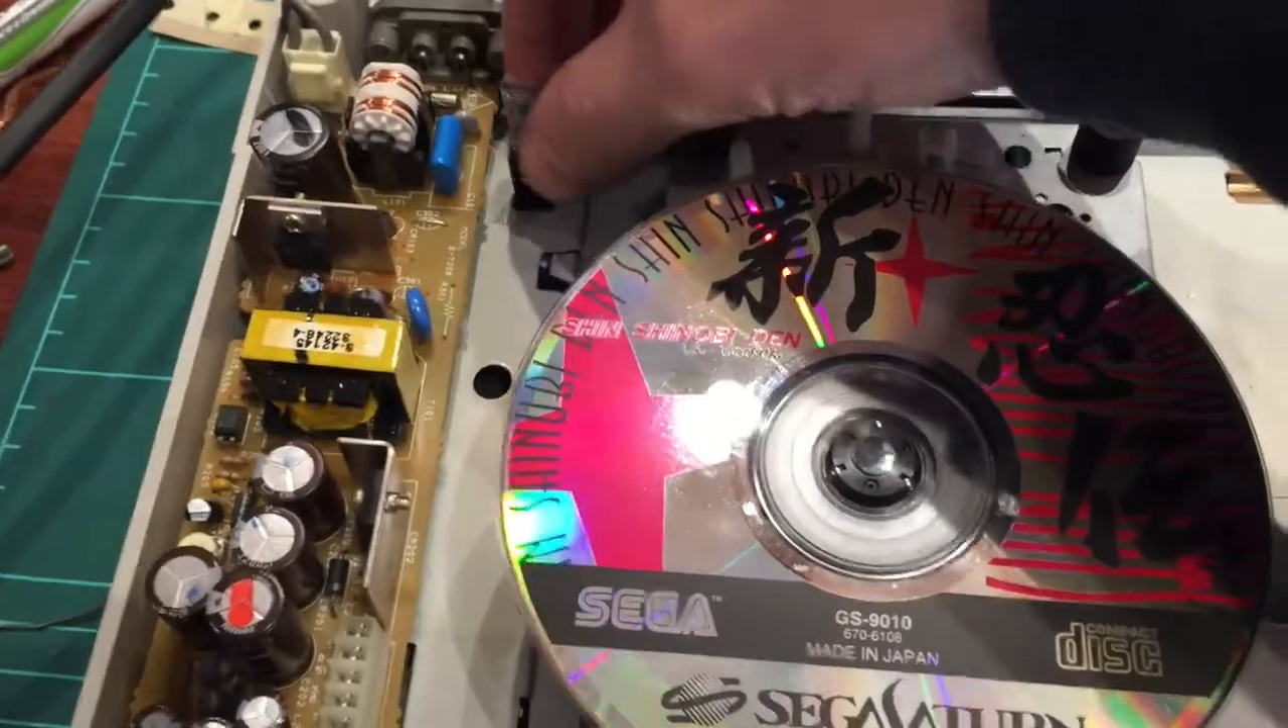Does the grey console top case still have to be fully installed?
Yes.